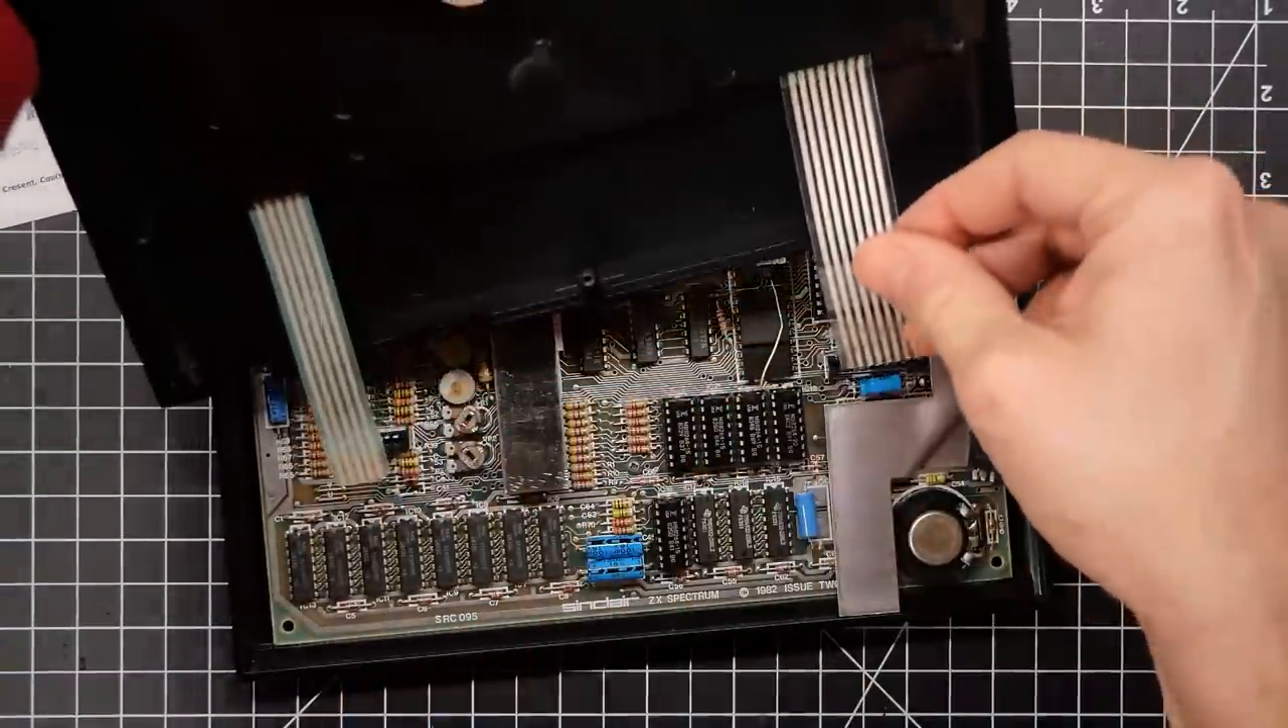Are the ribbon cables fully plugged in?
No.